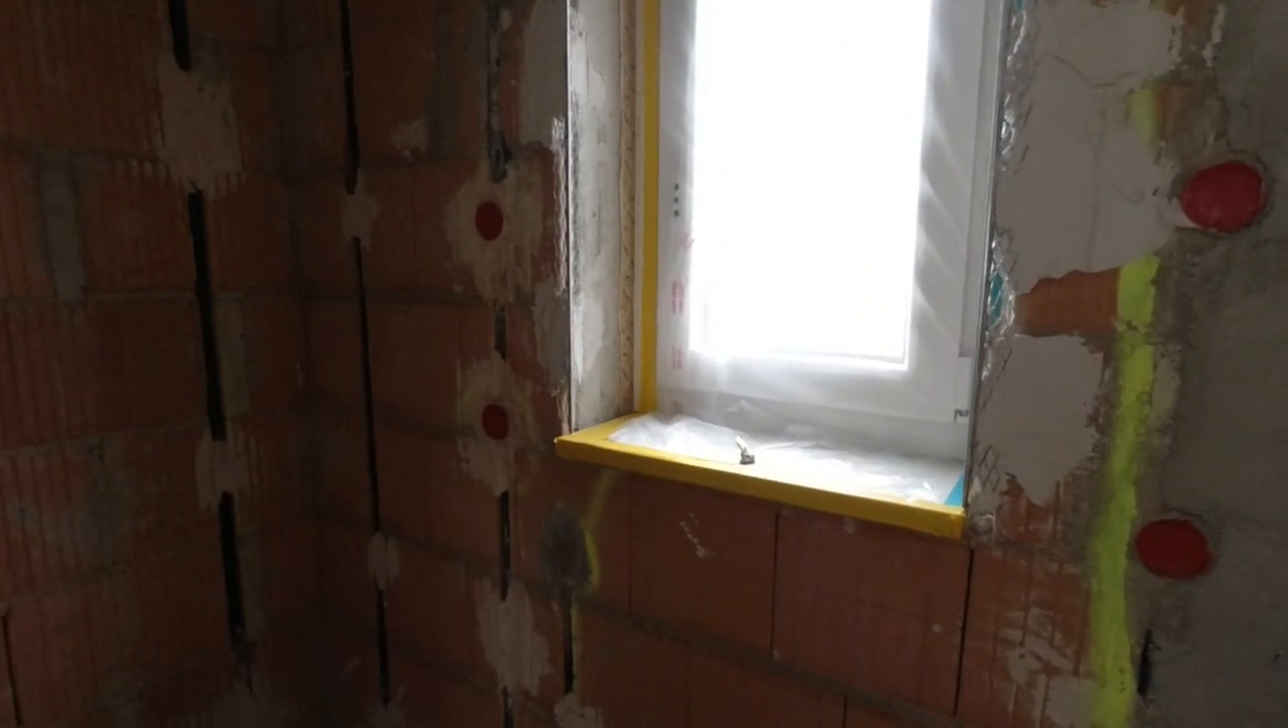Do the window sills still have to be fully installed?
No.